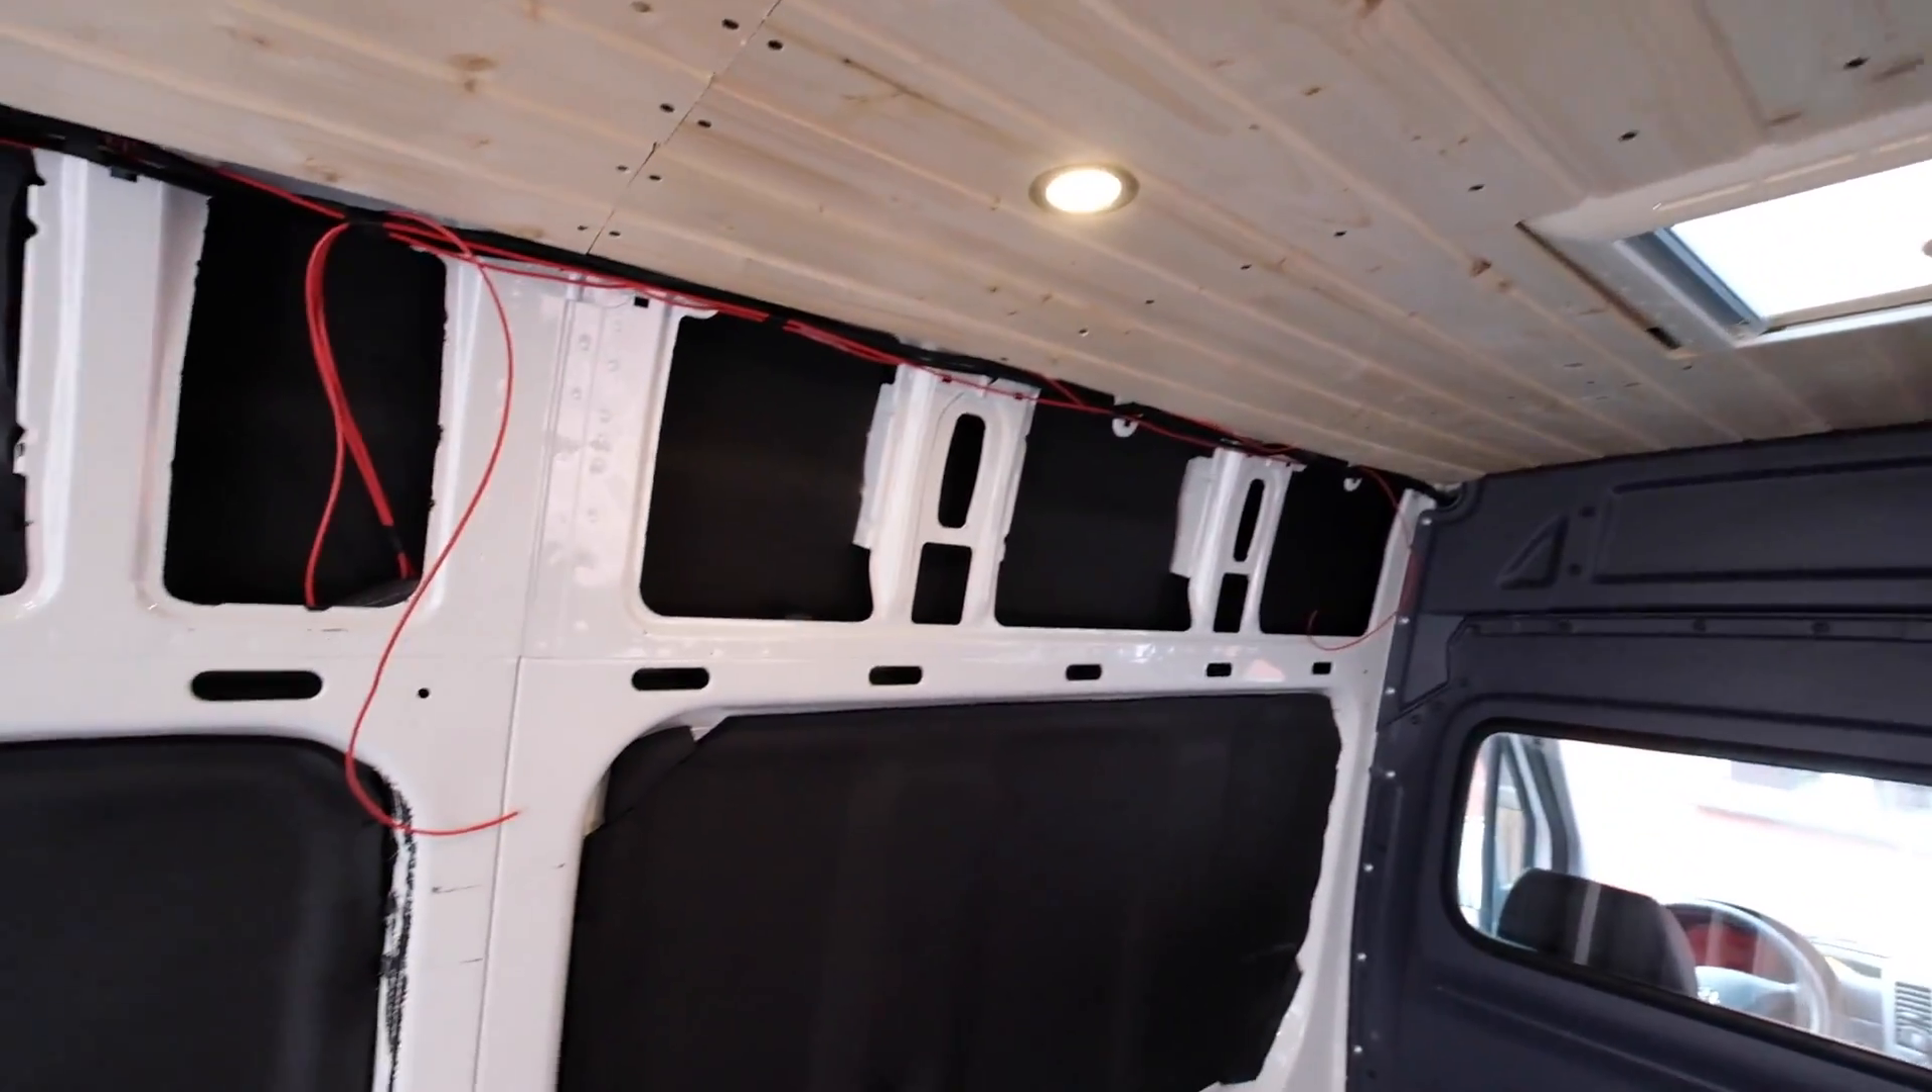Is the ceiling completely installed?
Yes.